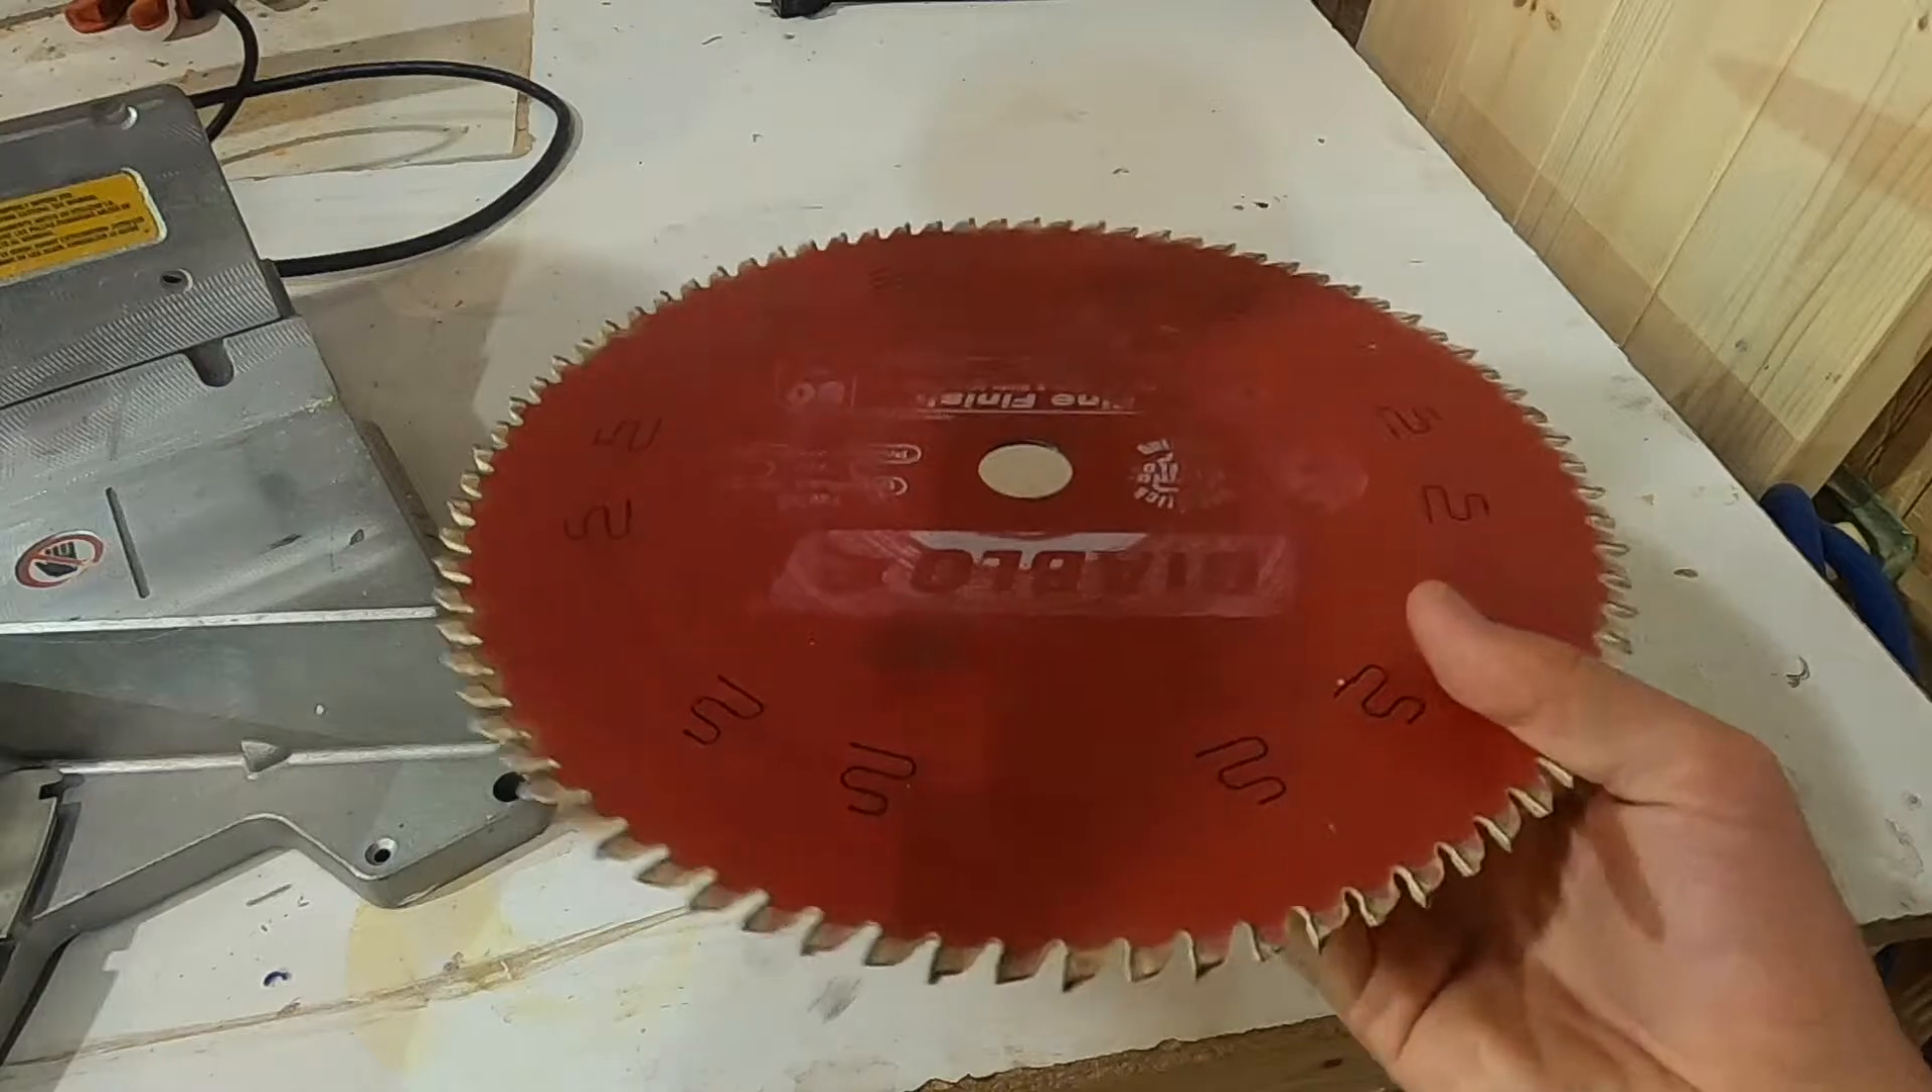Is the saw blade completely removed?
Yes.